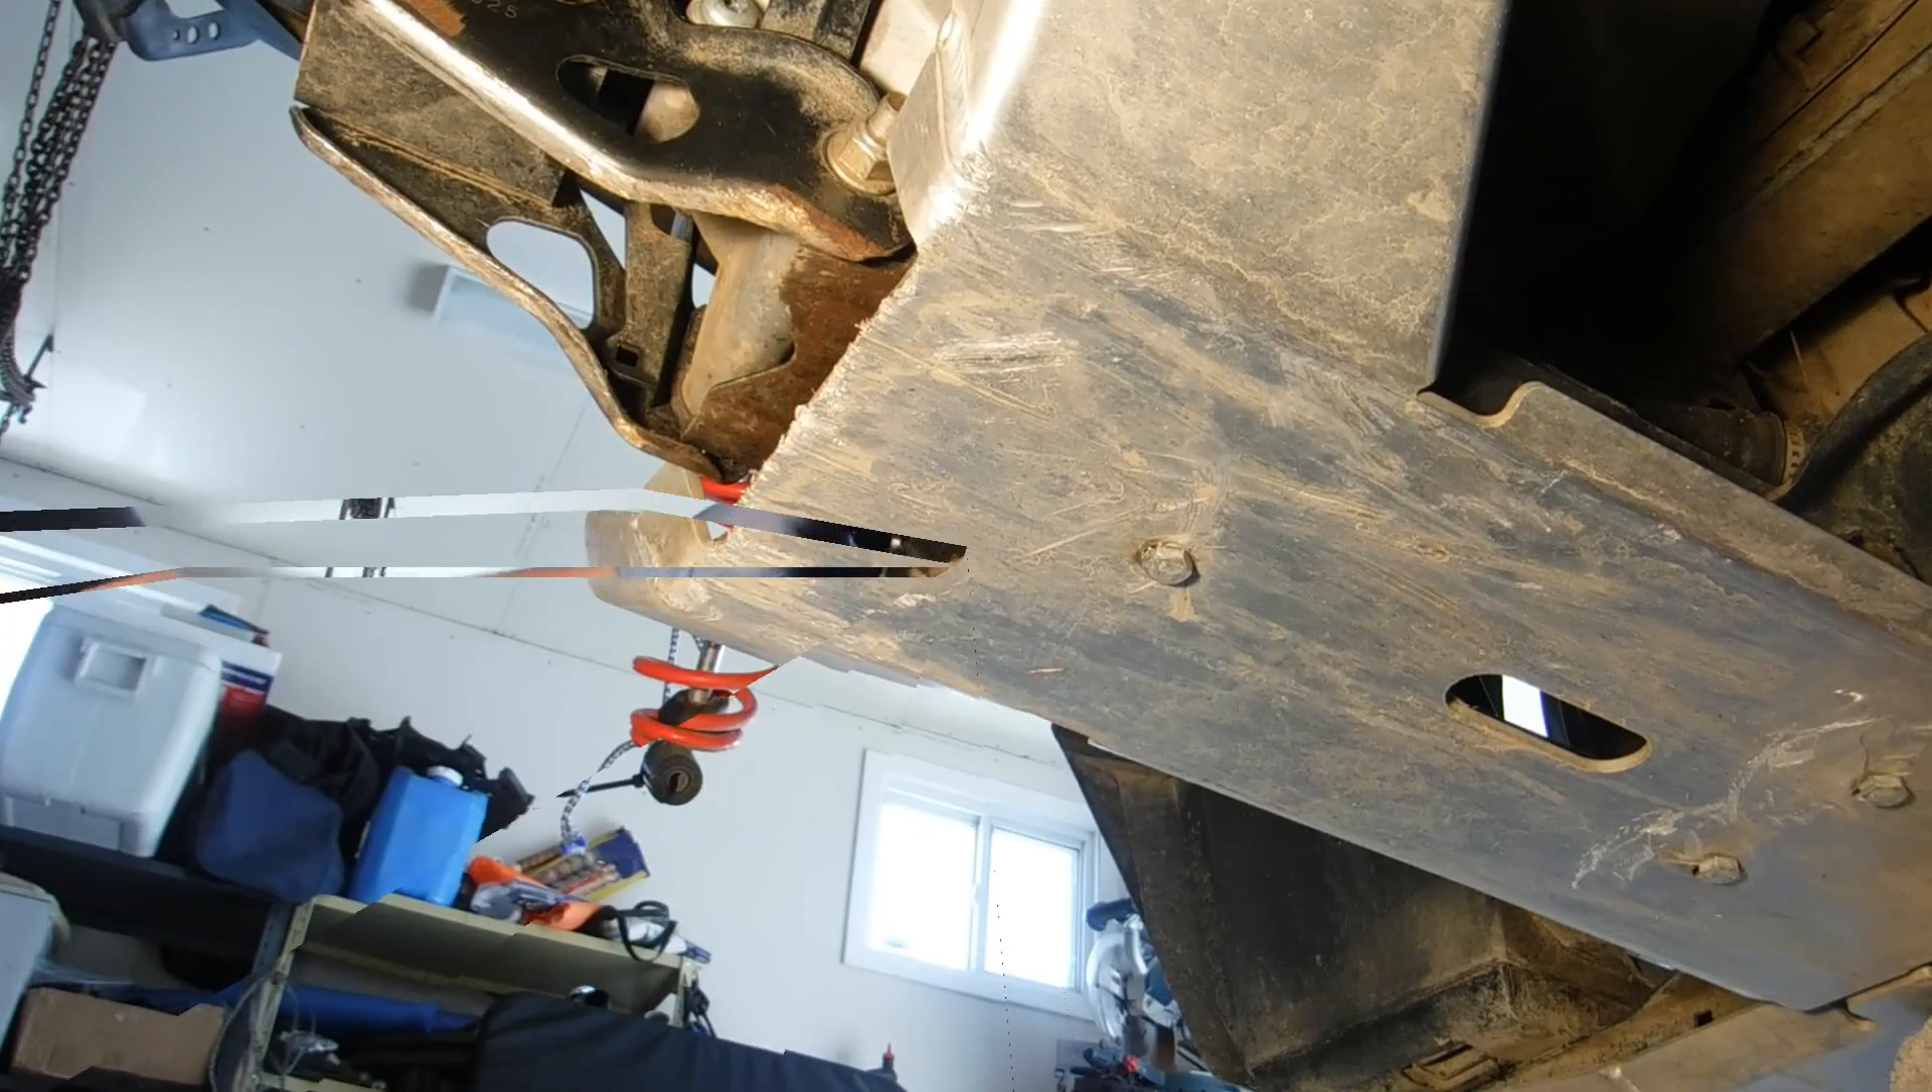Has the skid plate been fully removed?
No.